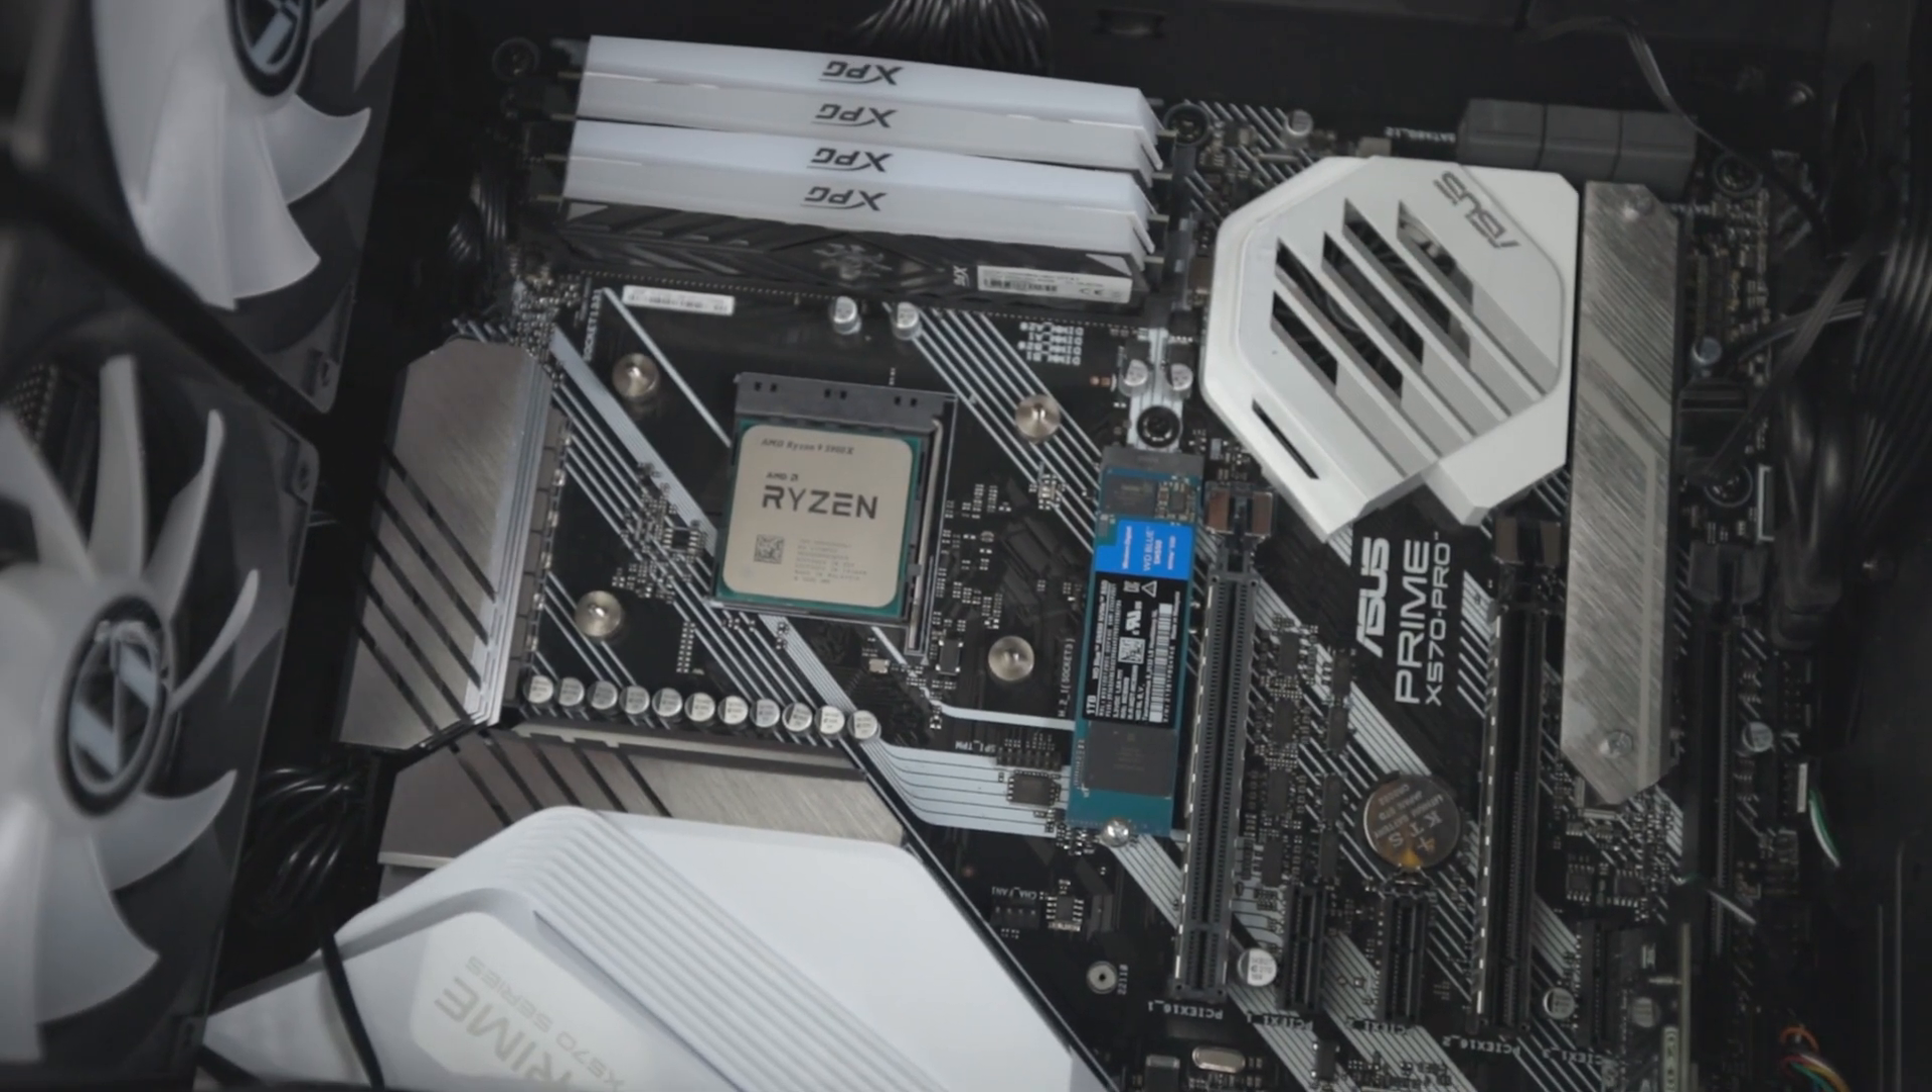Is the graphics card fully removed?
Yes.